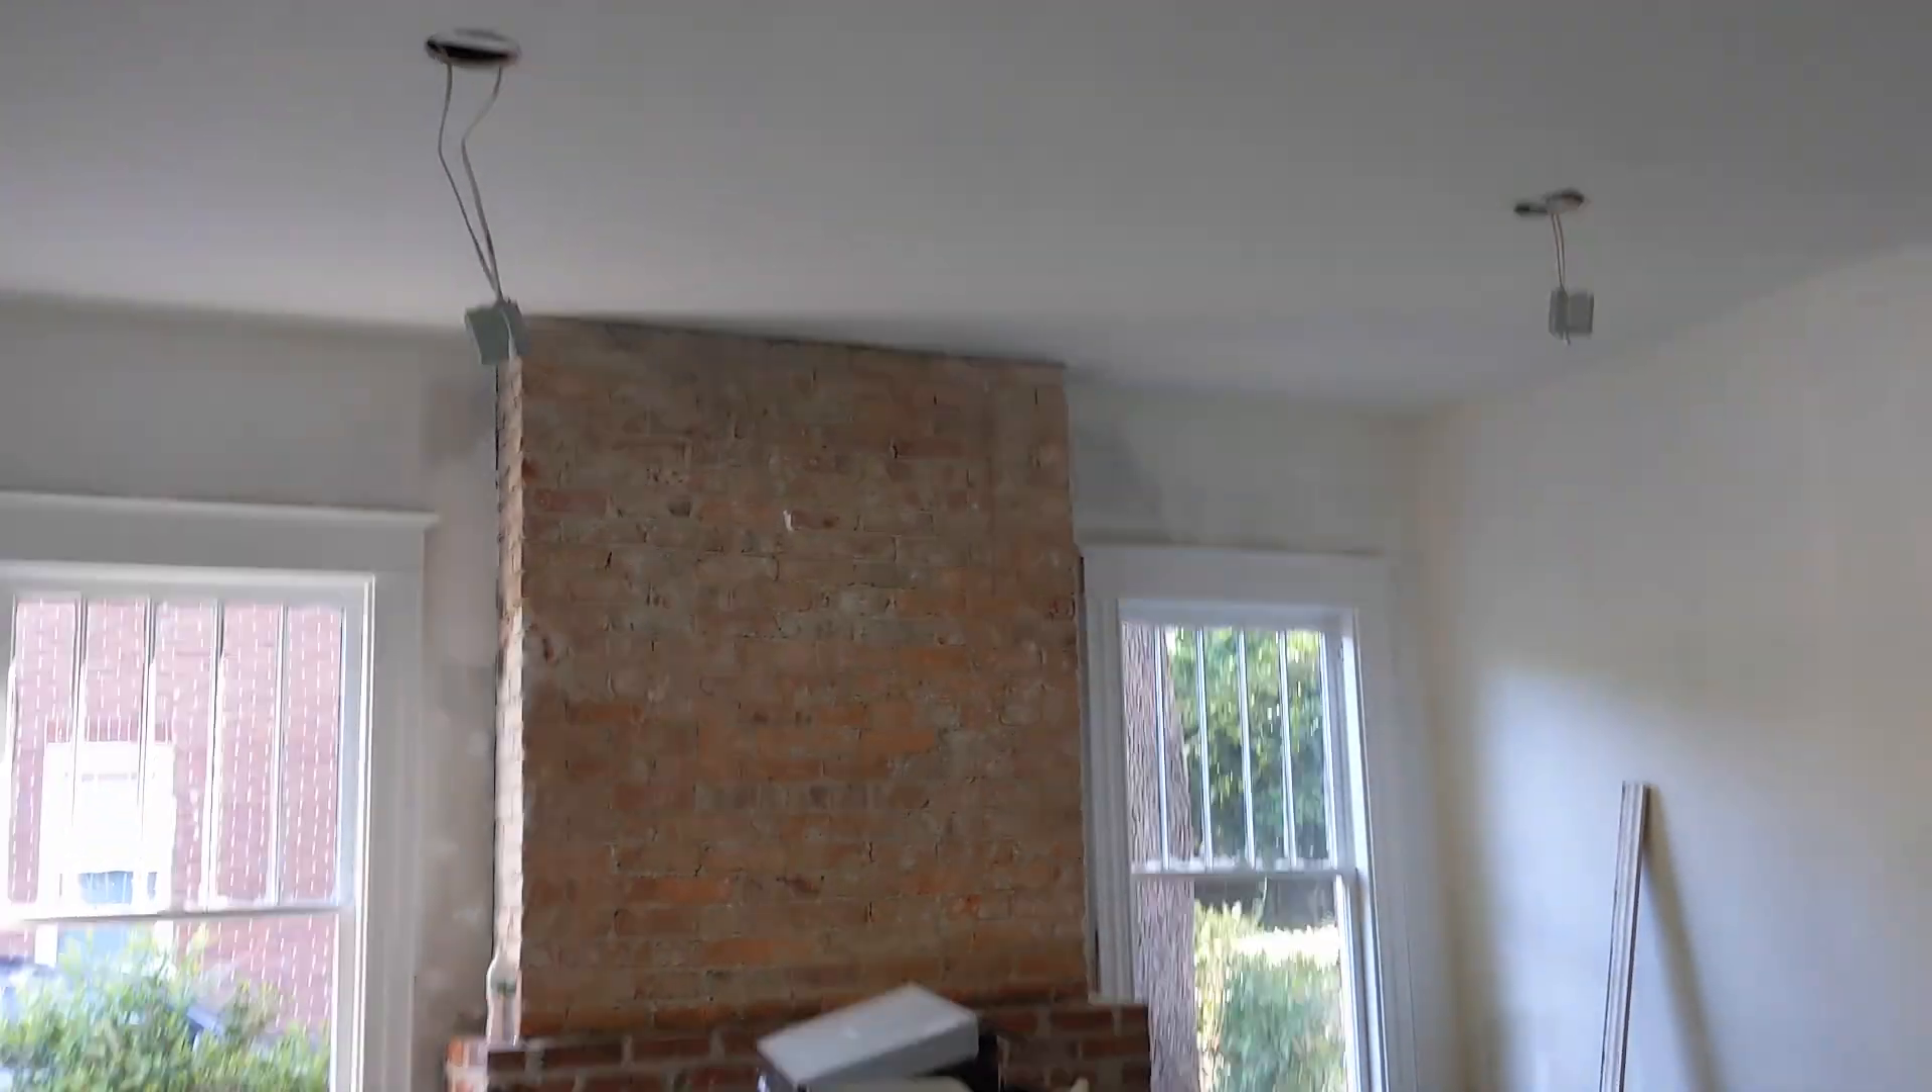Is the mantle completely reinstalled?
No.